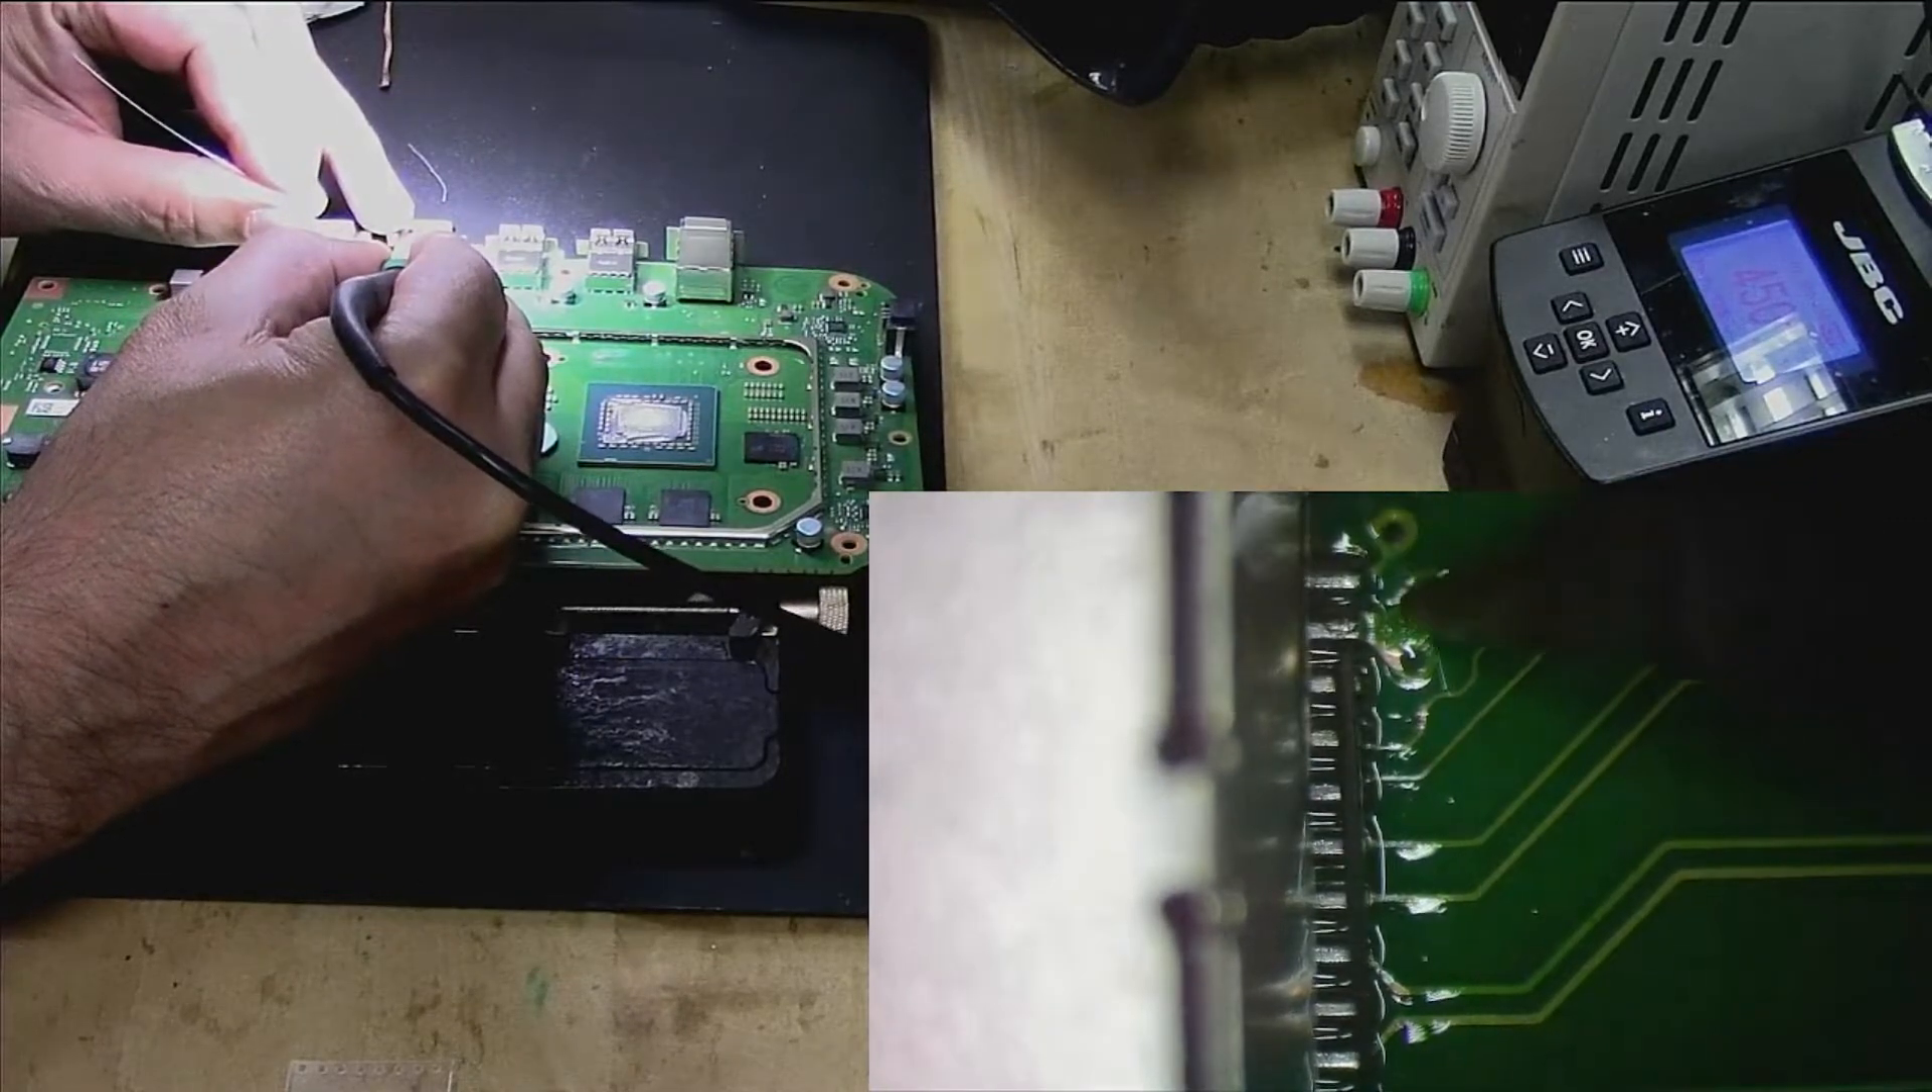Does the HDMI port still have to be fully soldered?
Yes.